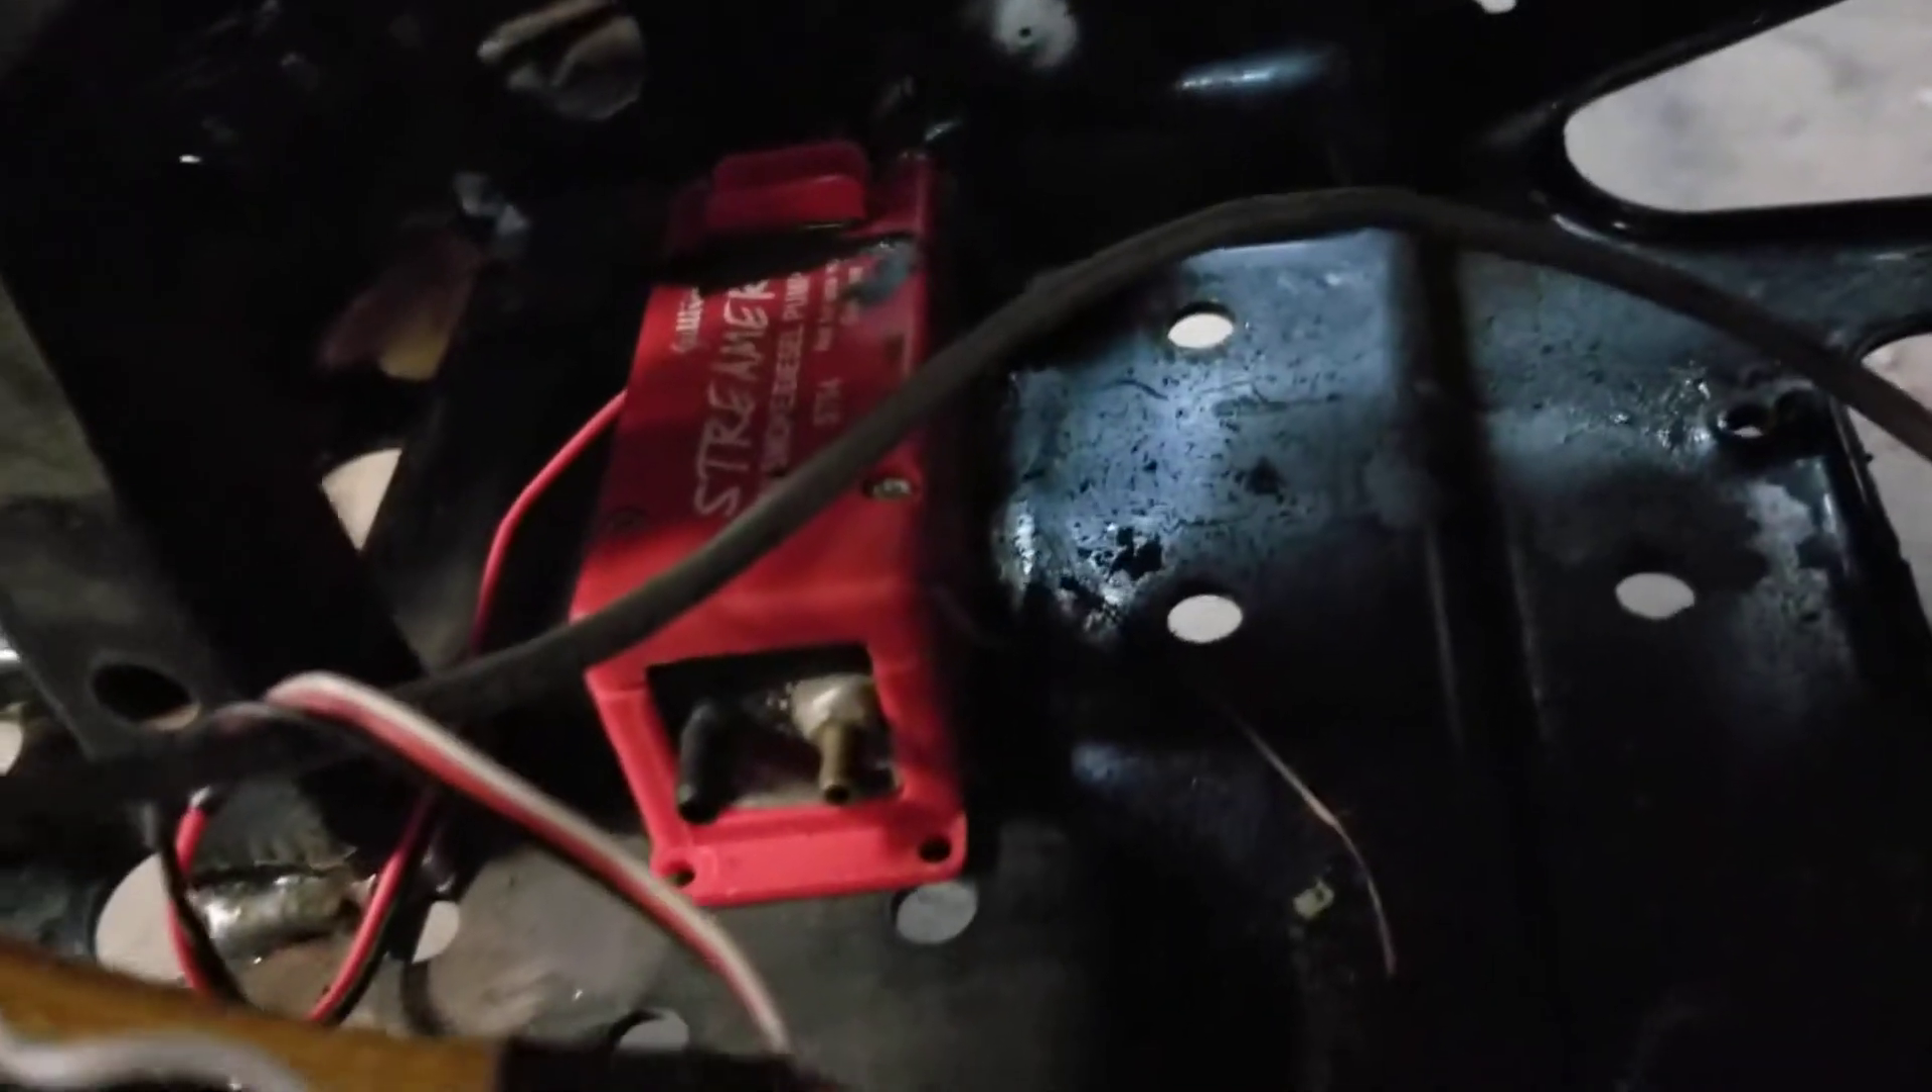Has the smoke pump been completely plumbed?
No.